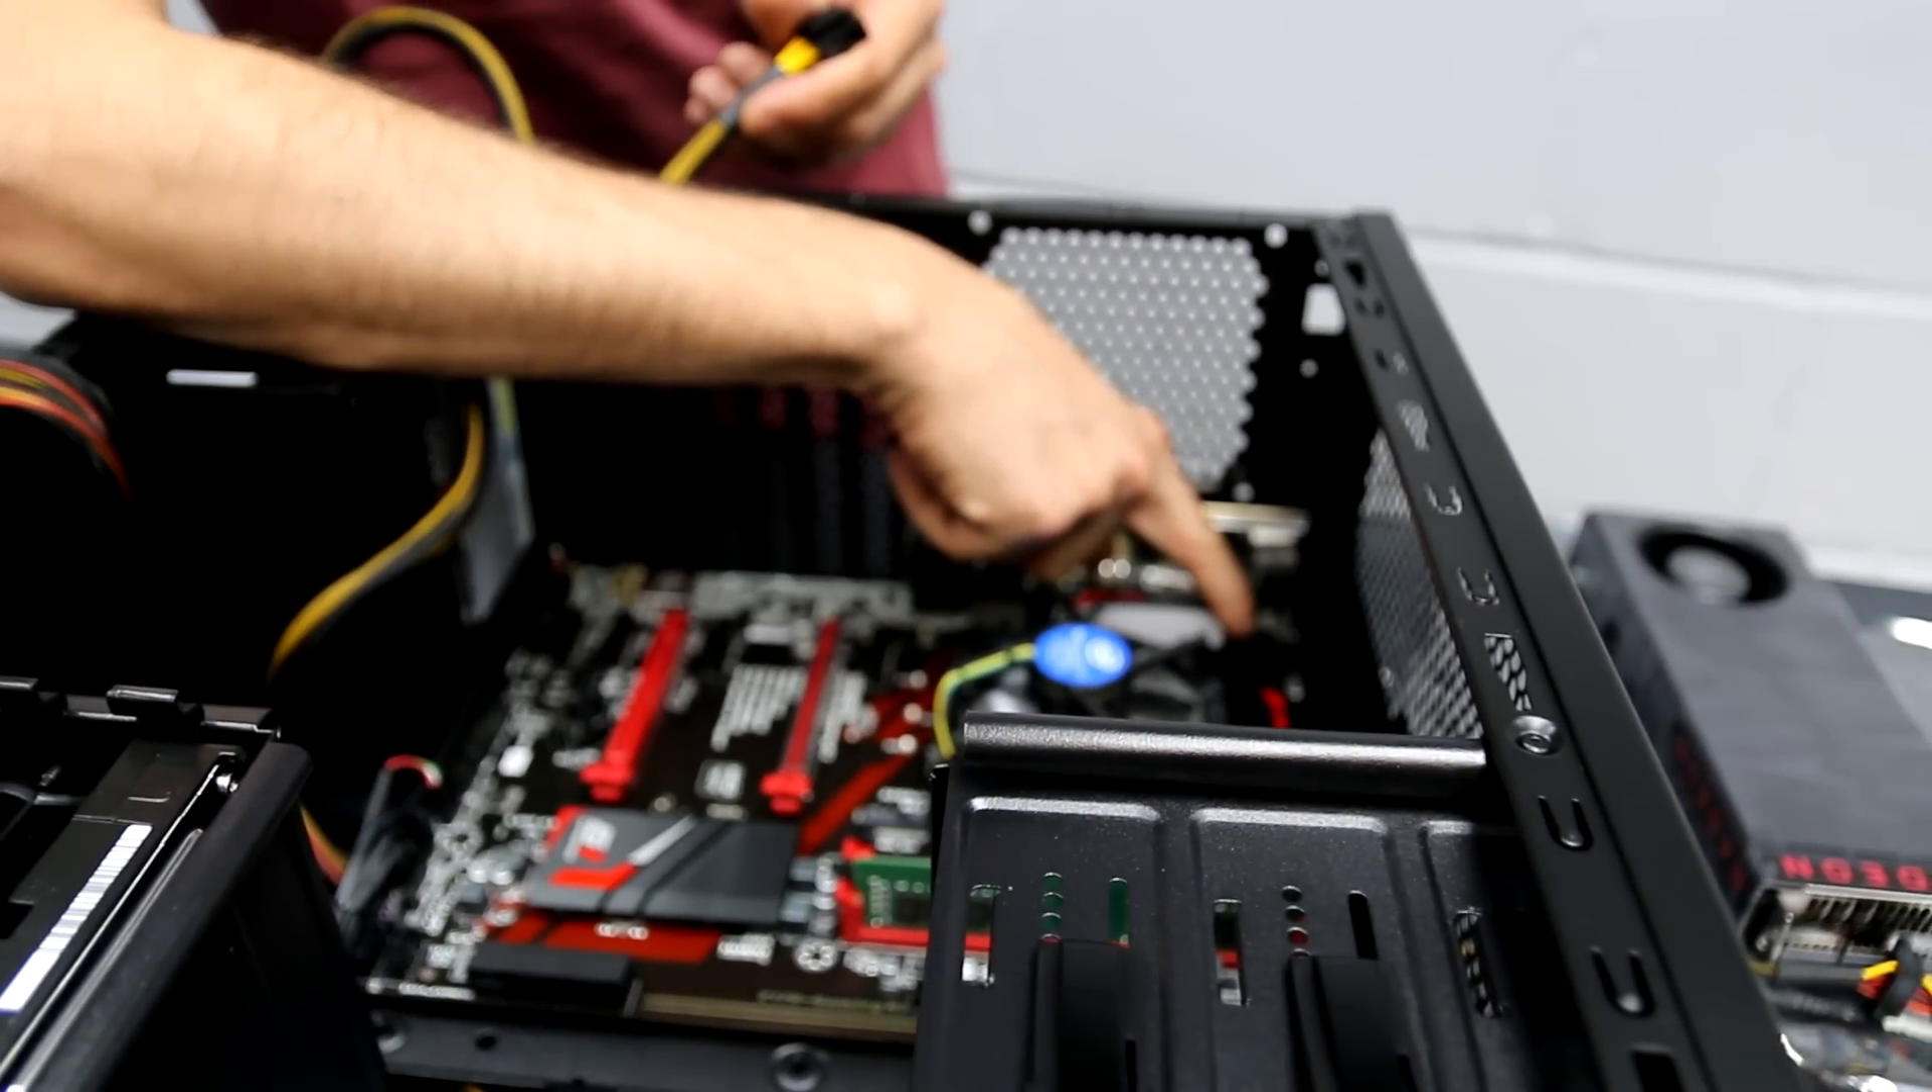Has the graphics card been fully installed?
No.